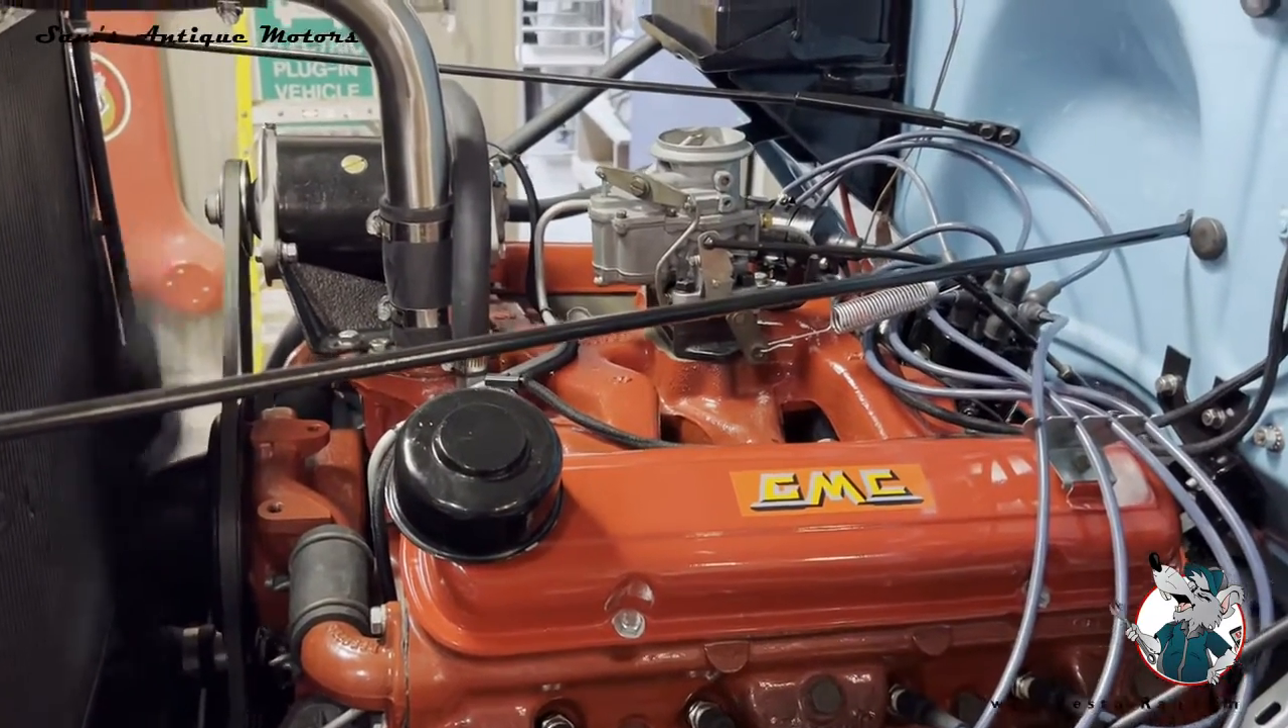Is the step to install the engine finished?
Yes.